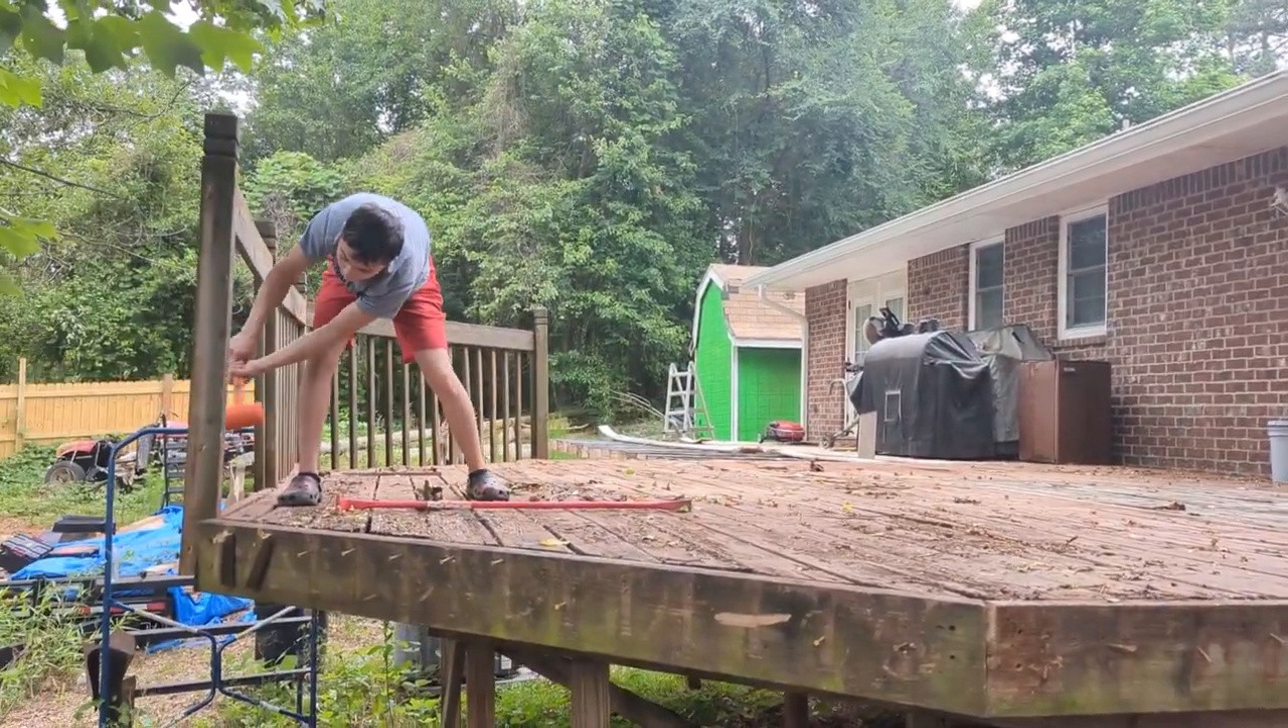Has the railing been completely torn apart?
No.